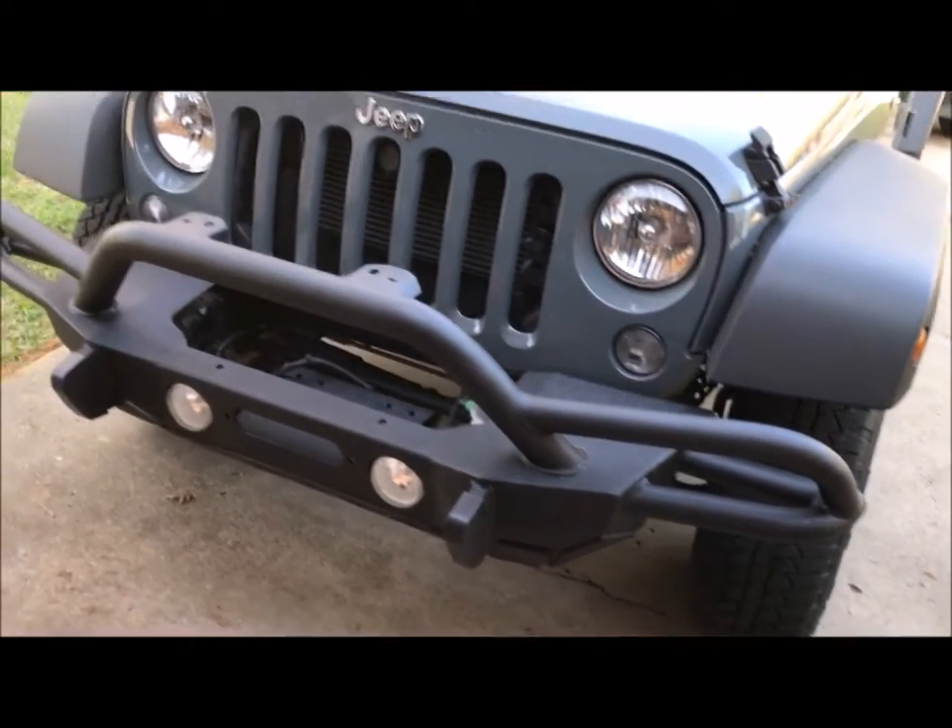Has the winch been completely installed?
No.